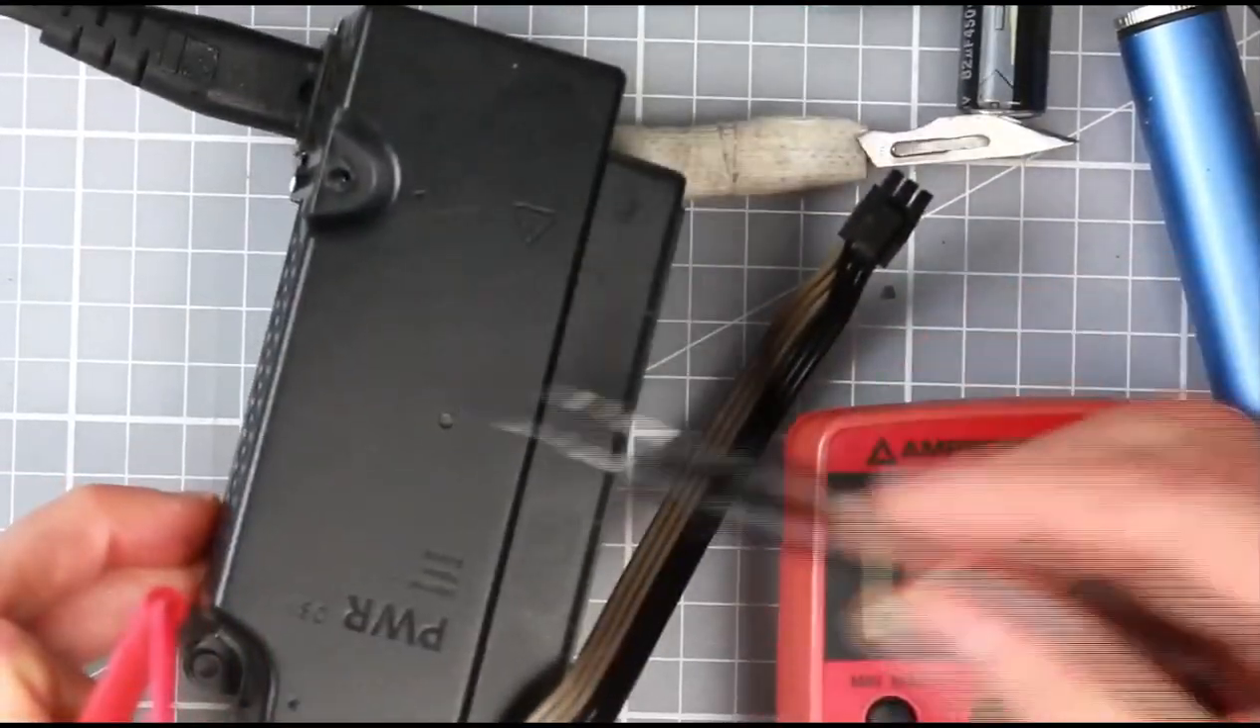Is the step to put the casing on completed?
Yes.